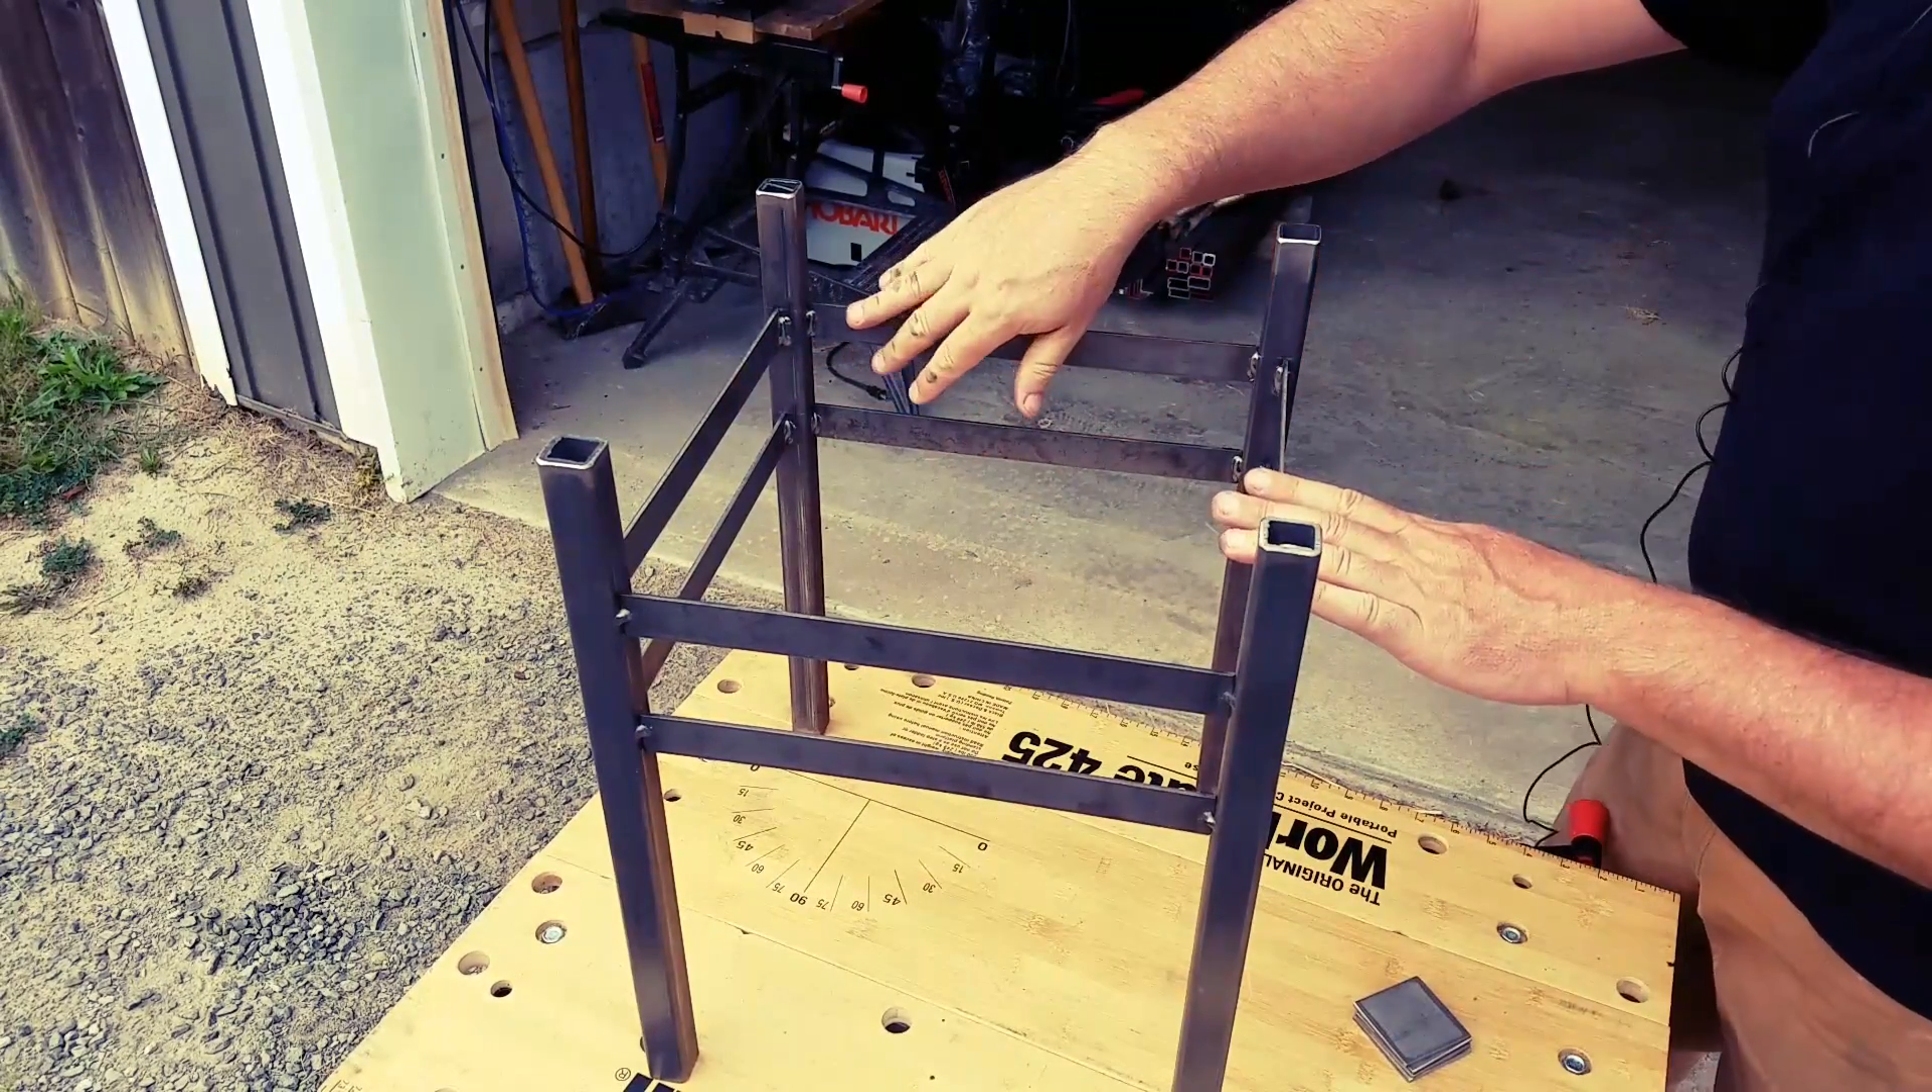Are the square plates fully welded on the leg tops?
No.